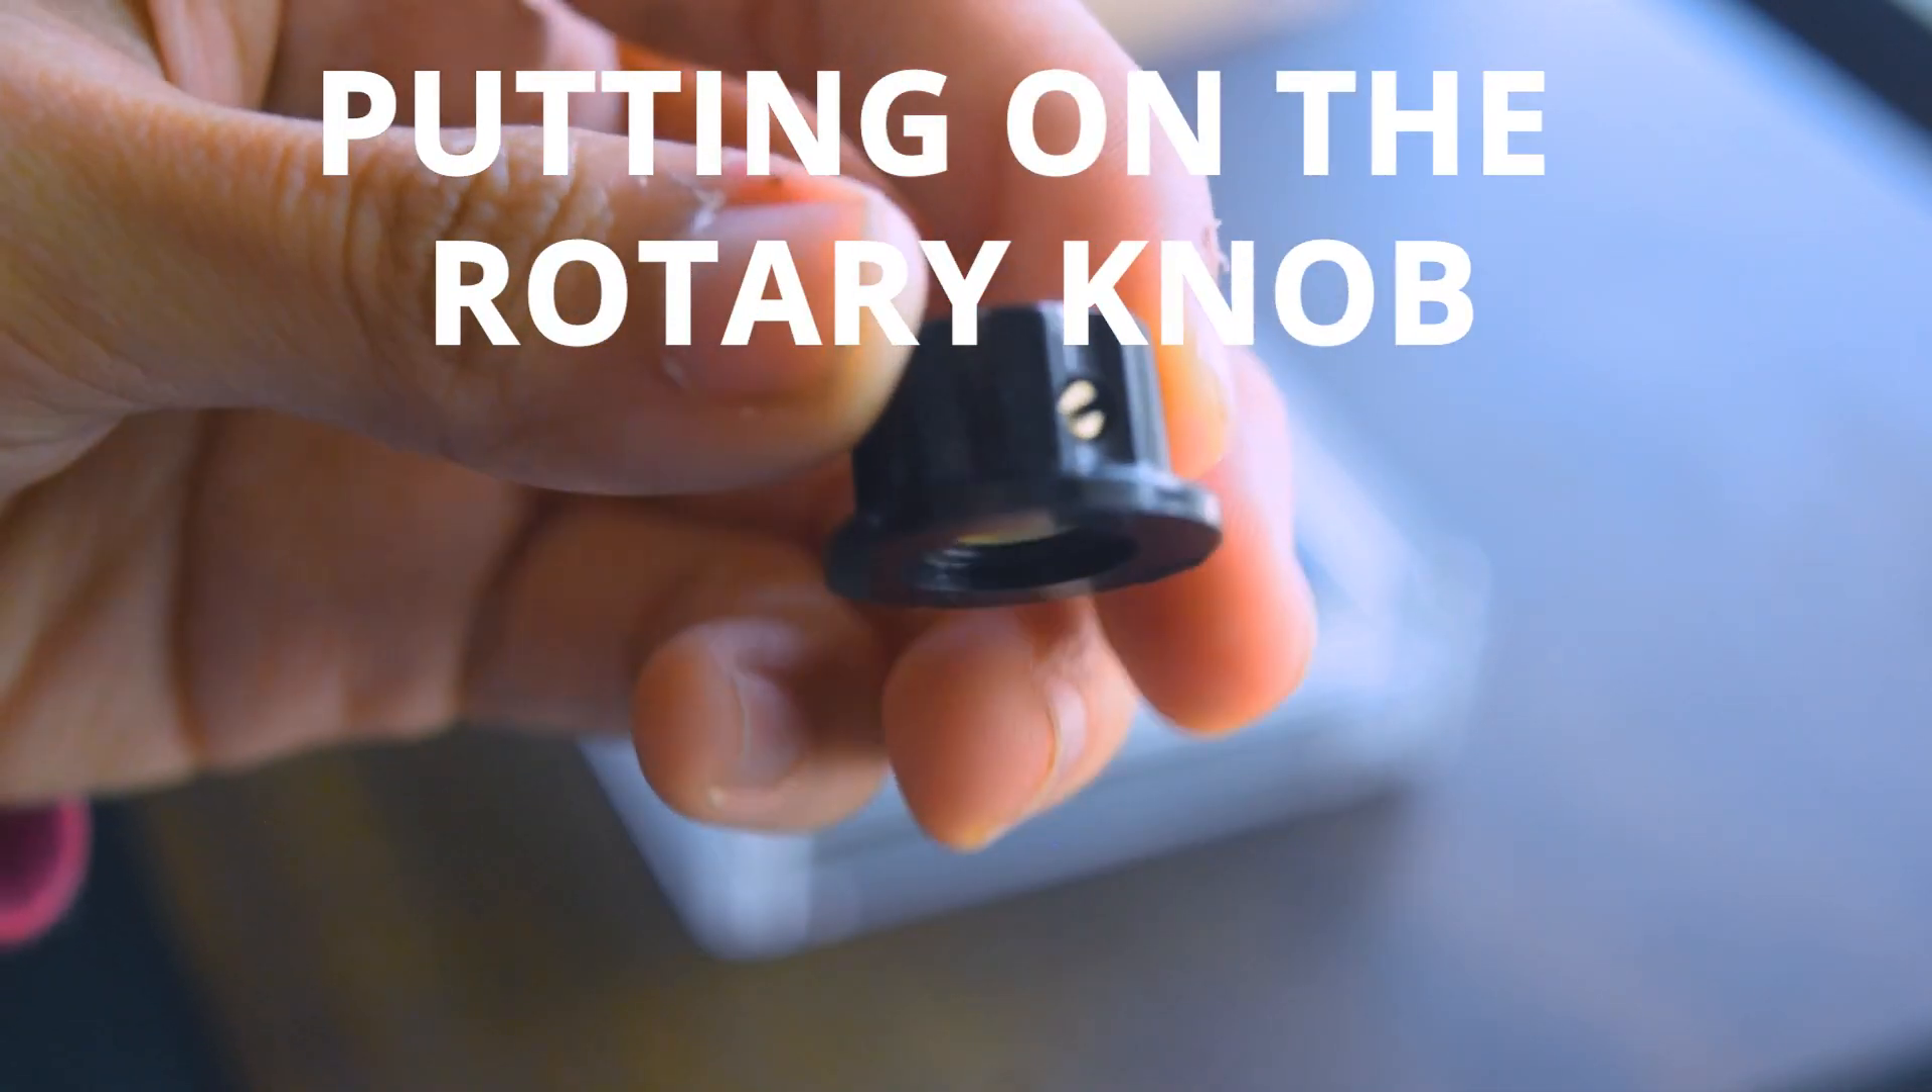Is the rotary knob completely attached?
No.